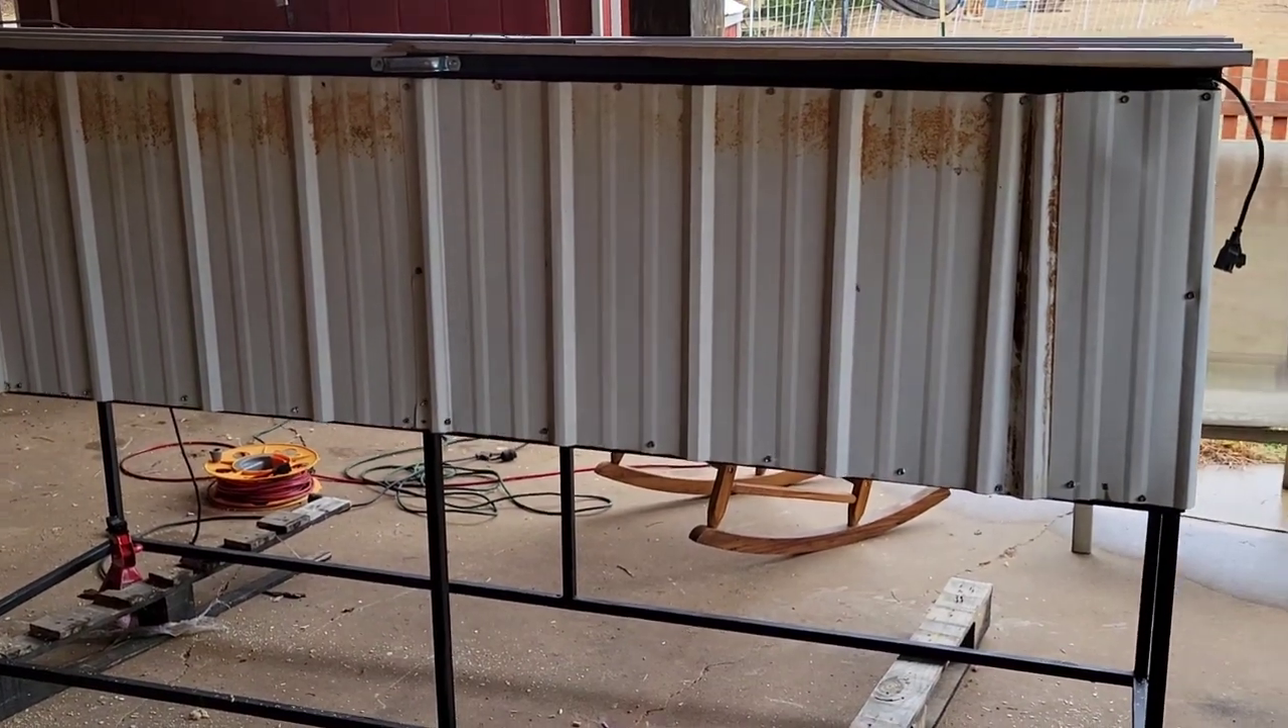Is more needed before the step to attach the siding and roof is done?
No.